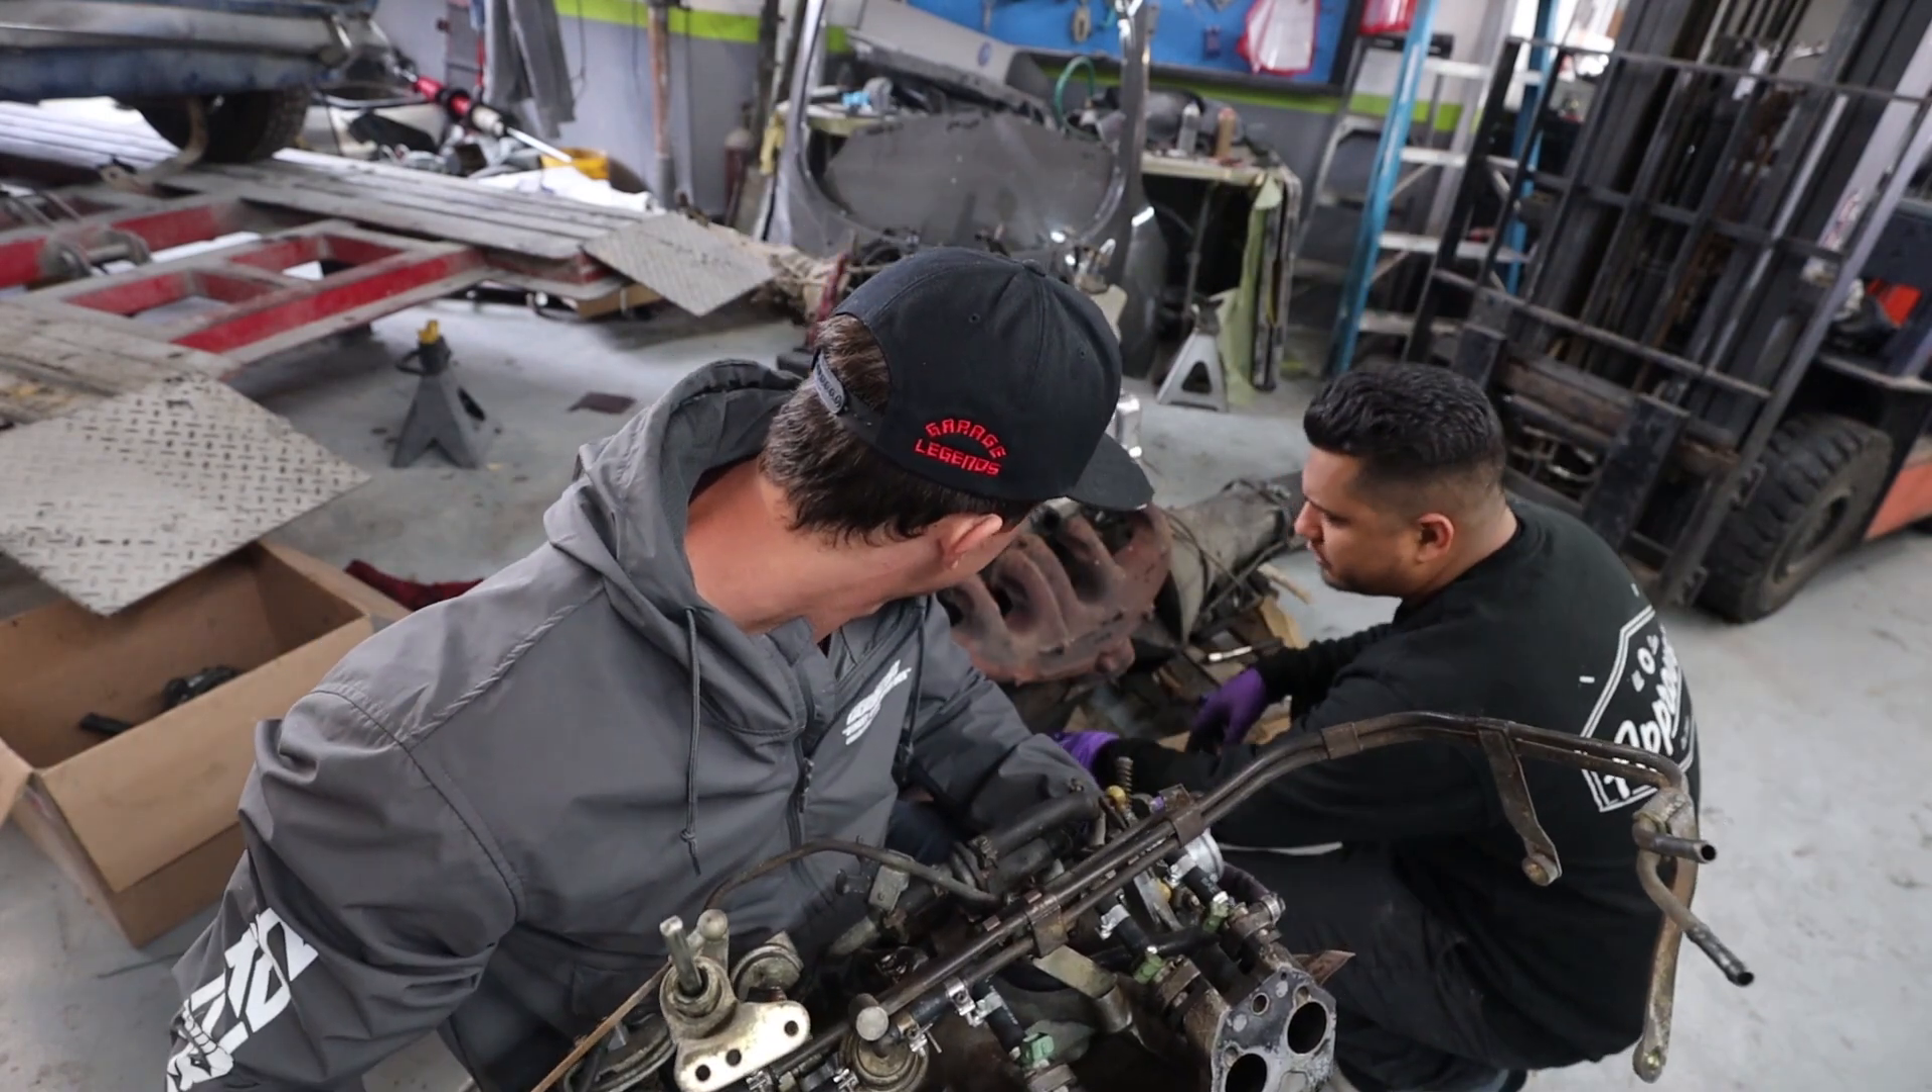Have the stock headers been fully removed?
No.